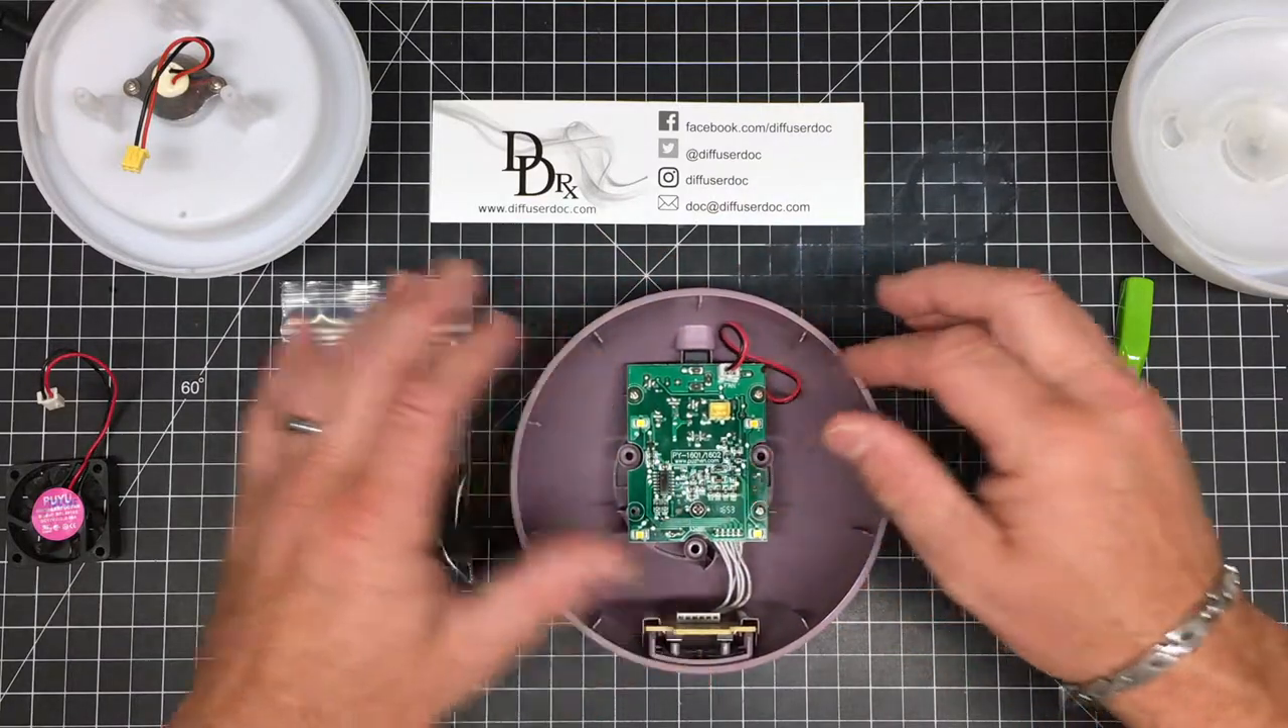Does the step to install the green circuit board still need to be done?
No.